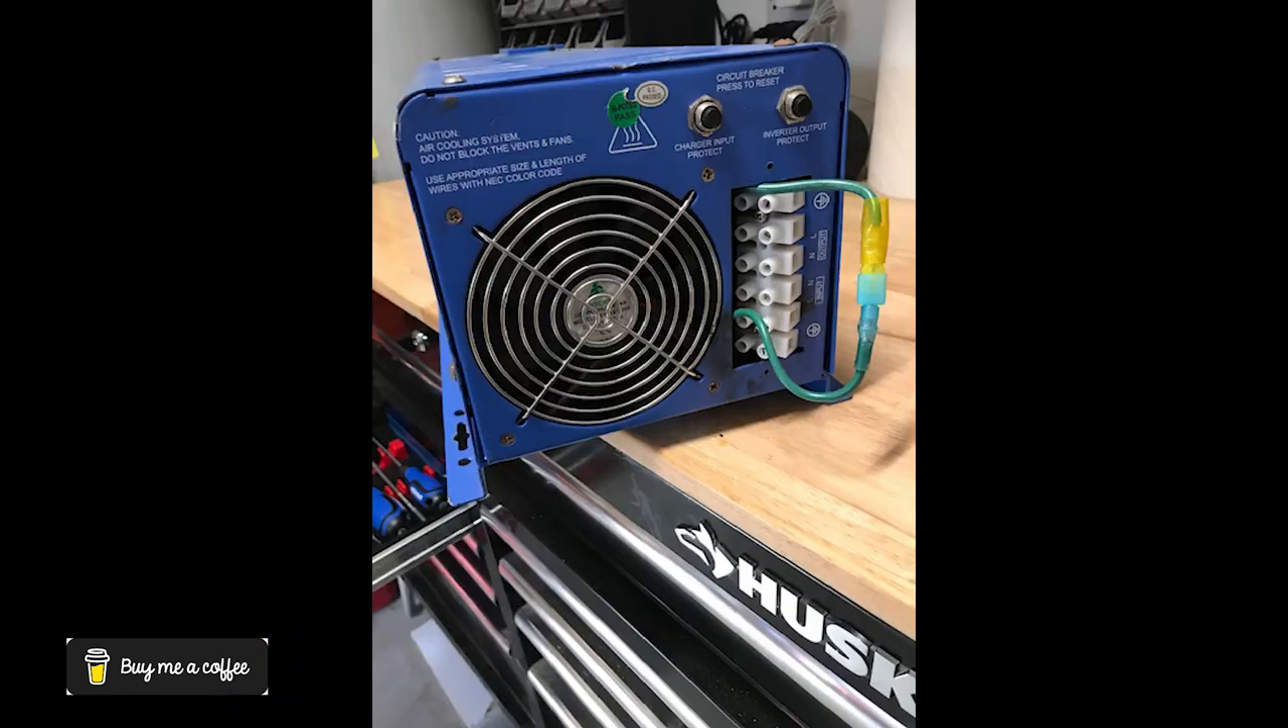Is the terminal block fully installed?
Yes.